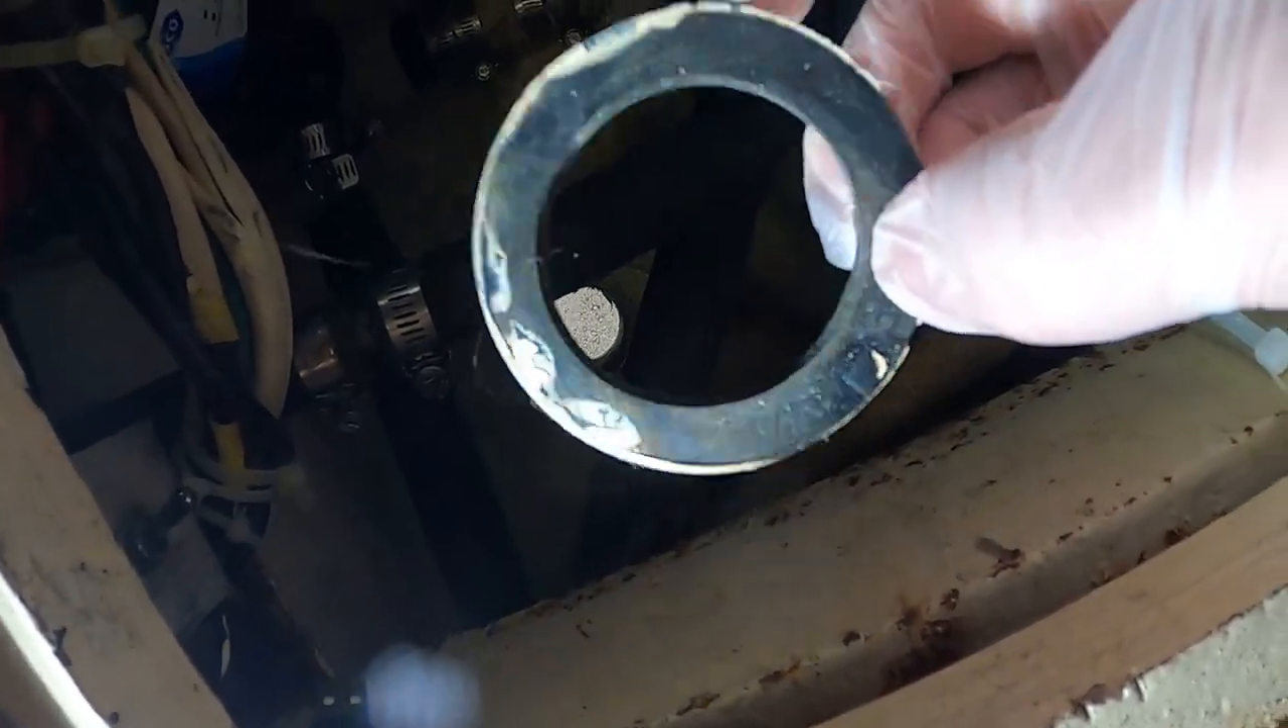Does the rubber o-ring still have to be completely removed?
No.